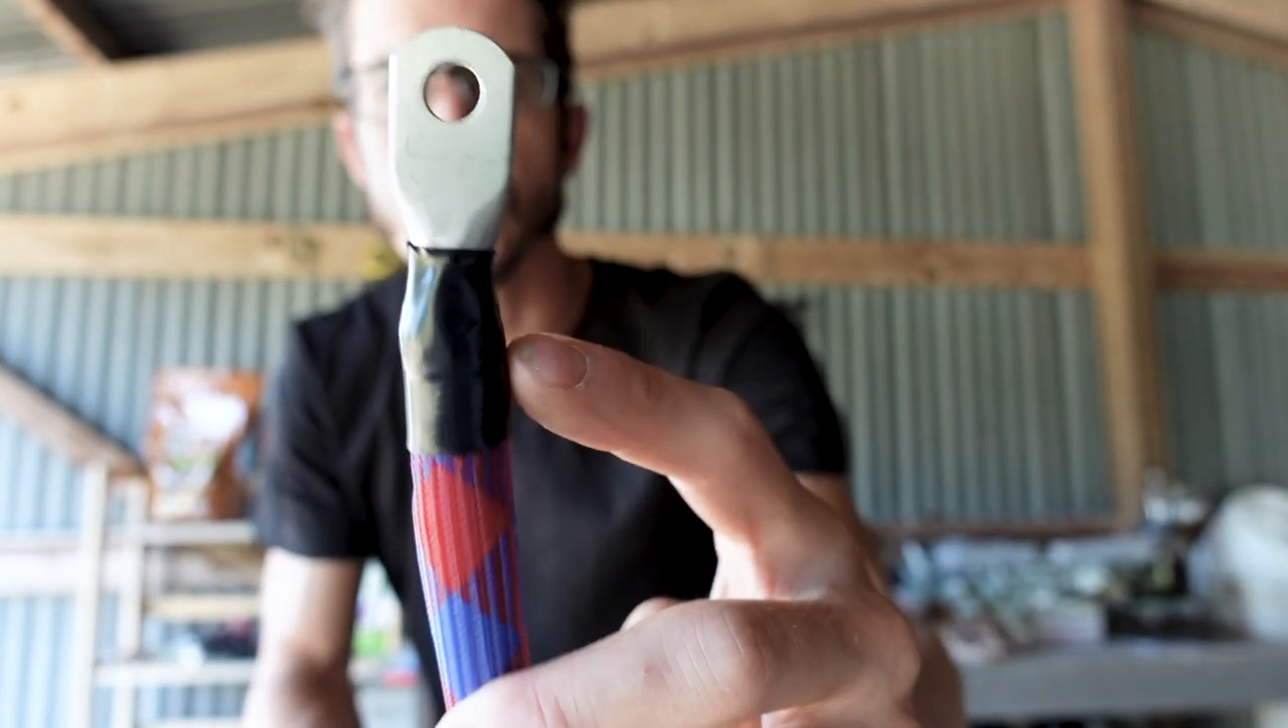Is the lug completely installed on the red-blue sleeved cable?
Yes.